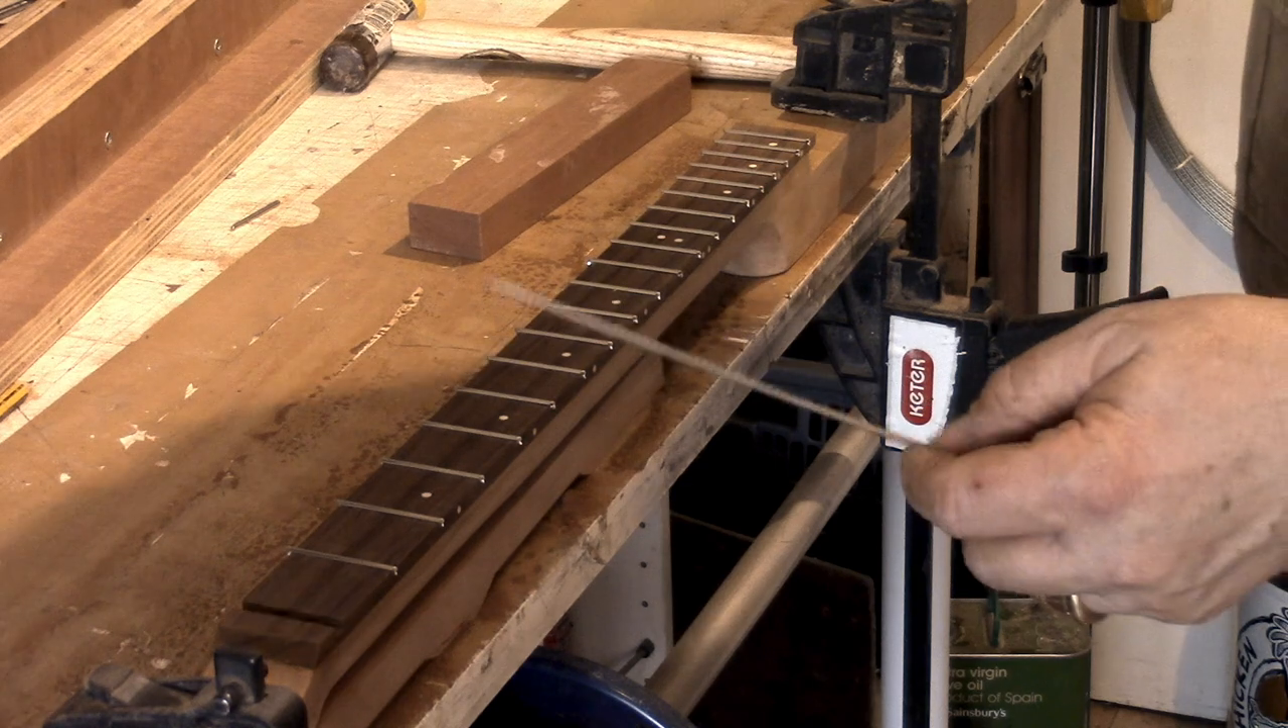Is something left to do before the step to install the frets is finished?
No.